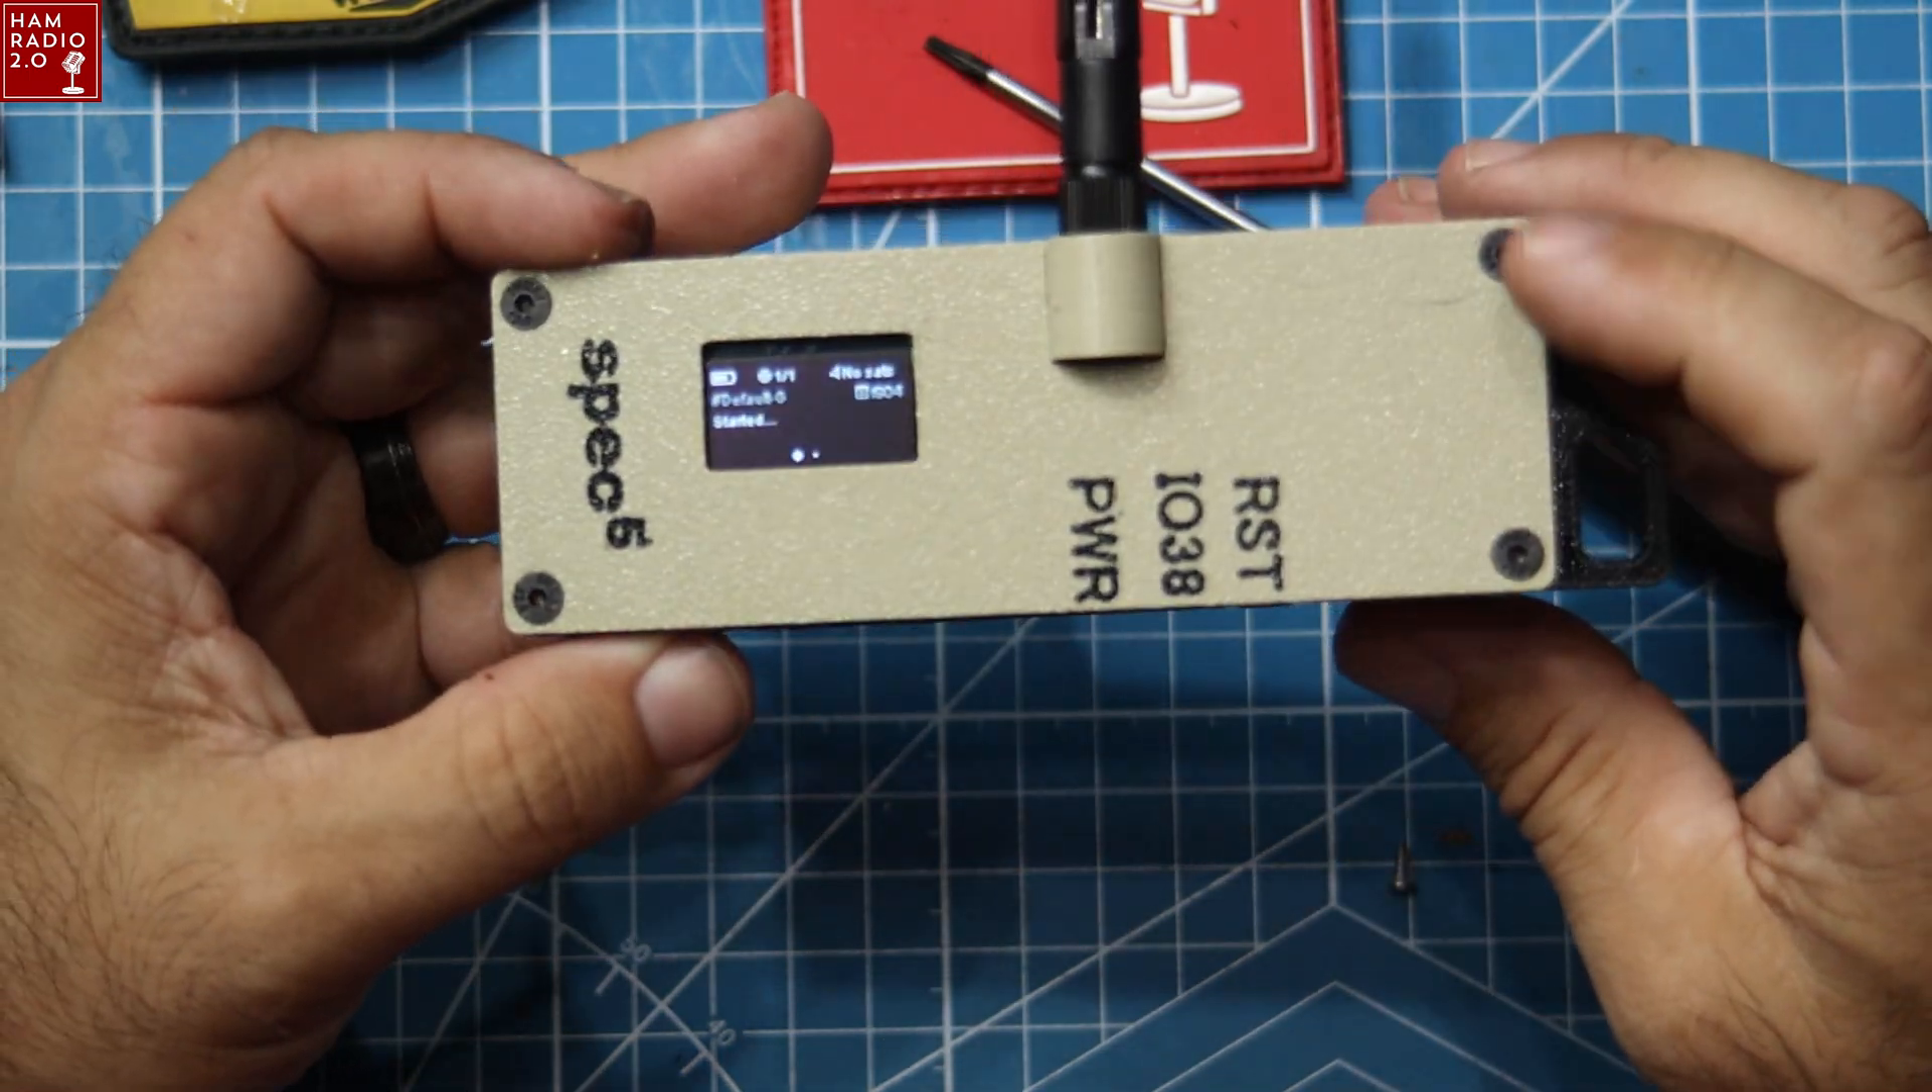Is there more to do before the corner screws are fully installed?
No.